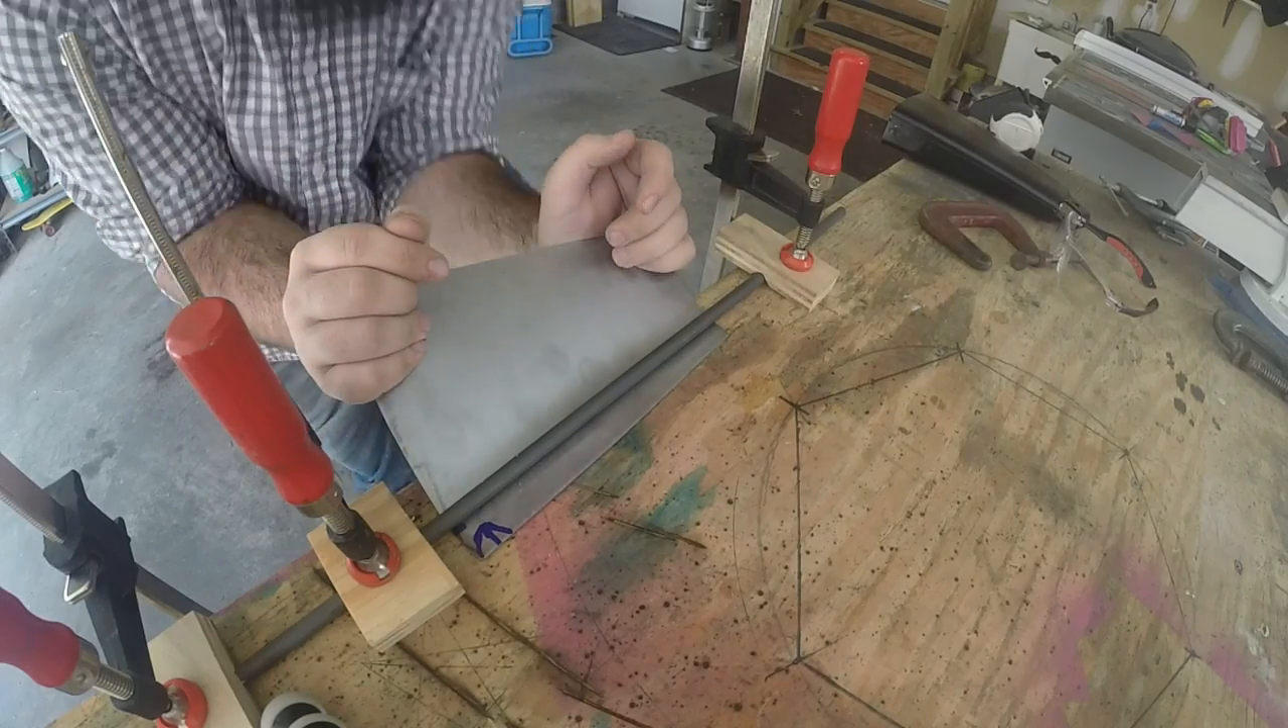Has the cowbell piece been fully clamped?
Yes.